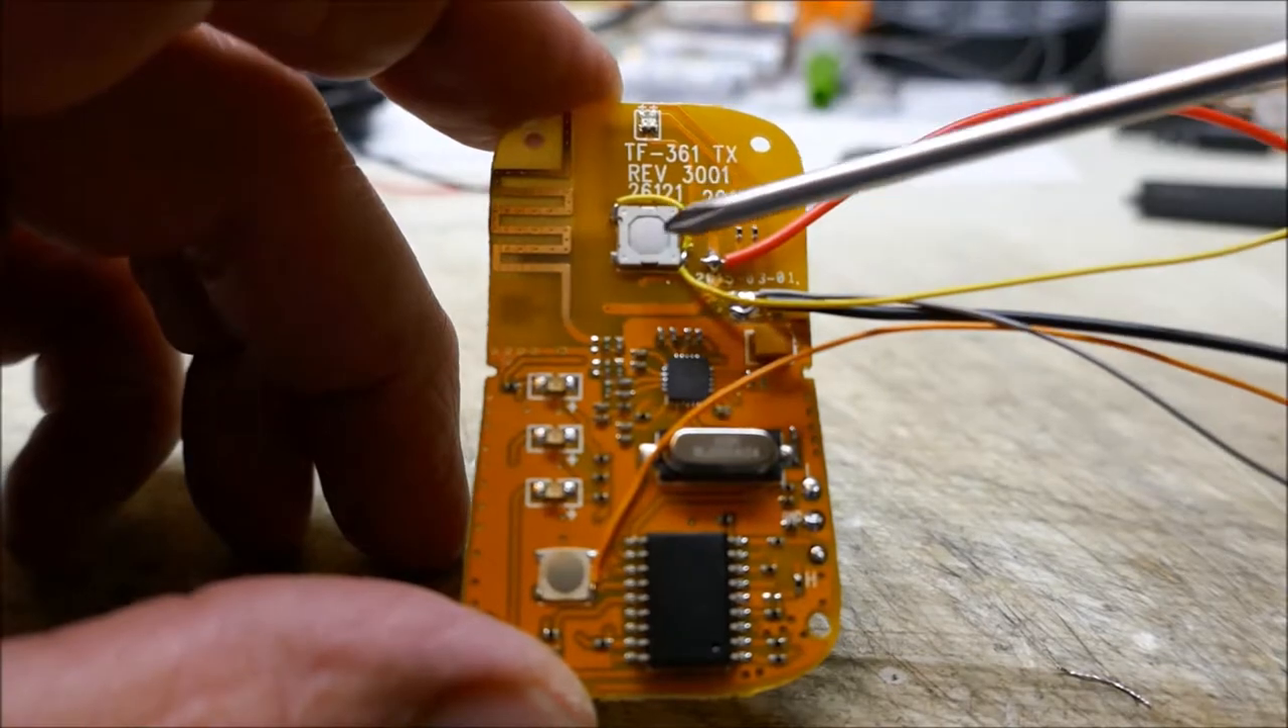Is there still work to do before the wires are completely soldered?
No.